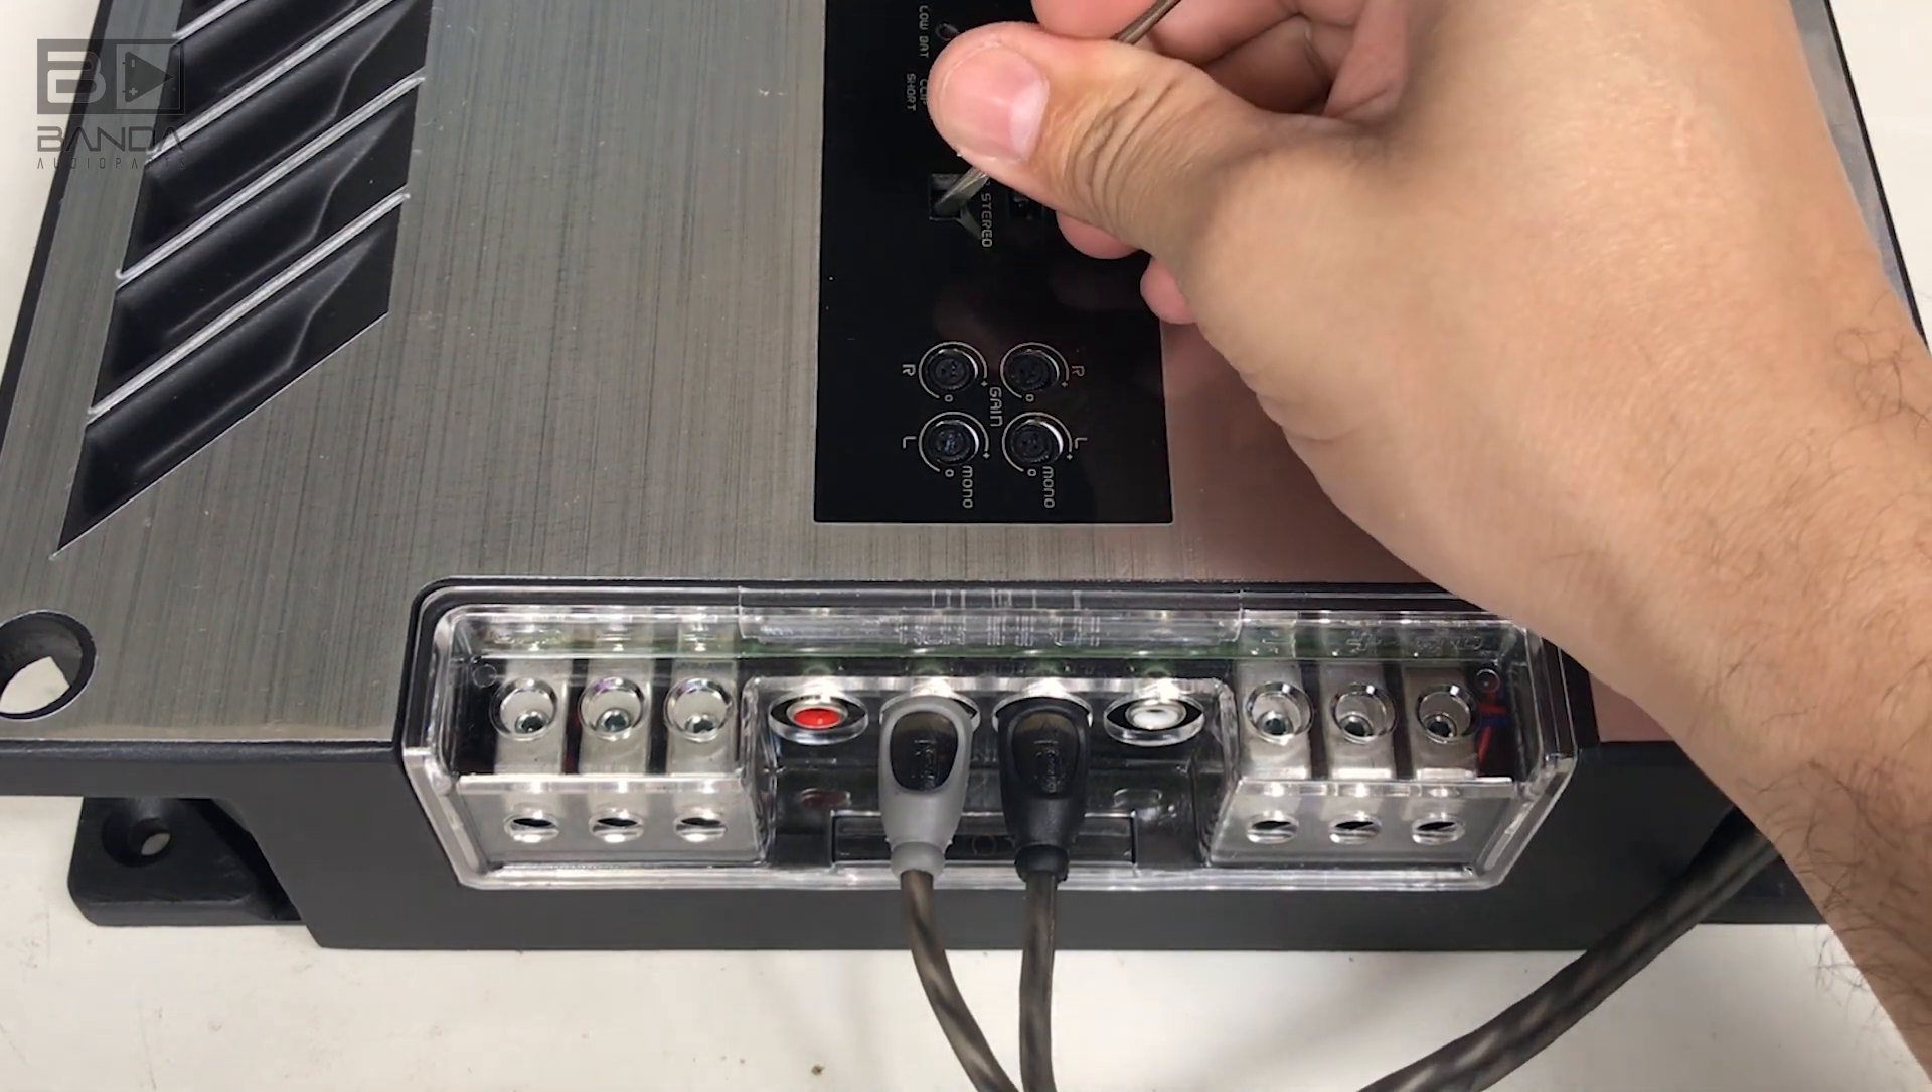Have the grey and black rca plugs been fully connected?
Yes.